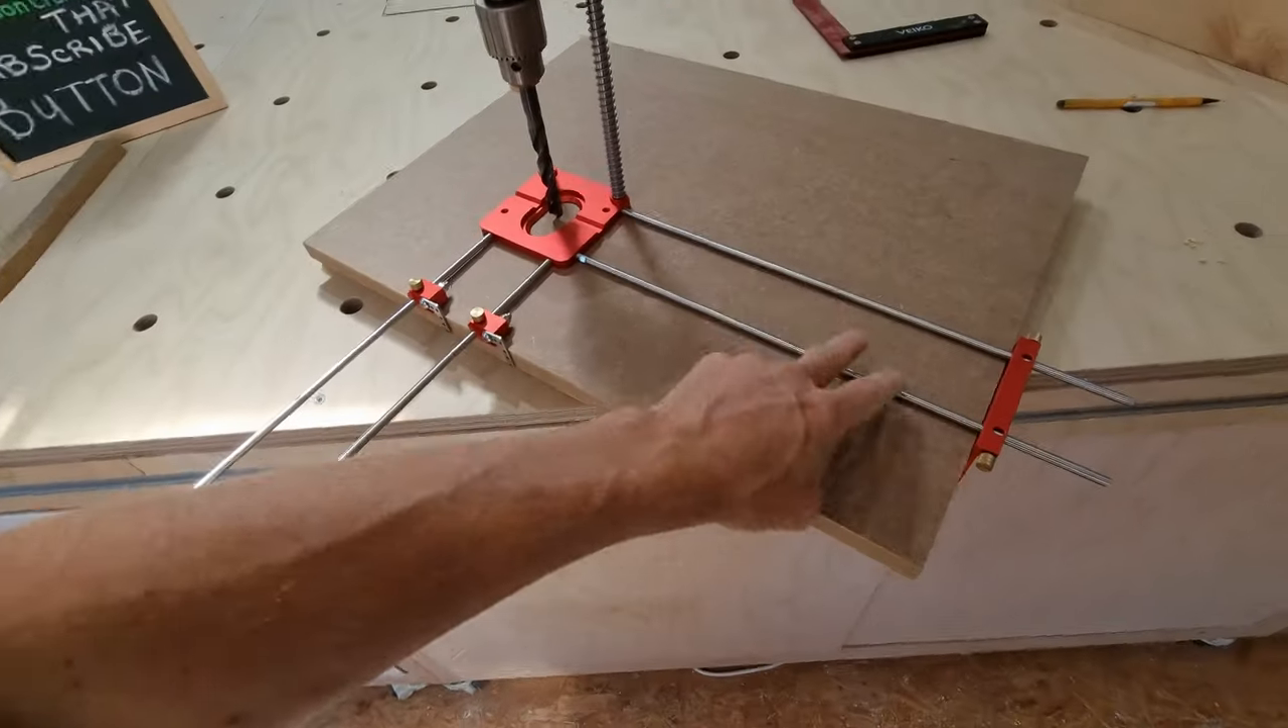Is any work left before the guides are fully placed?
No.